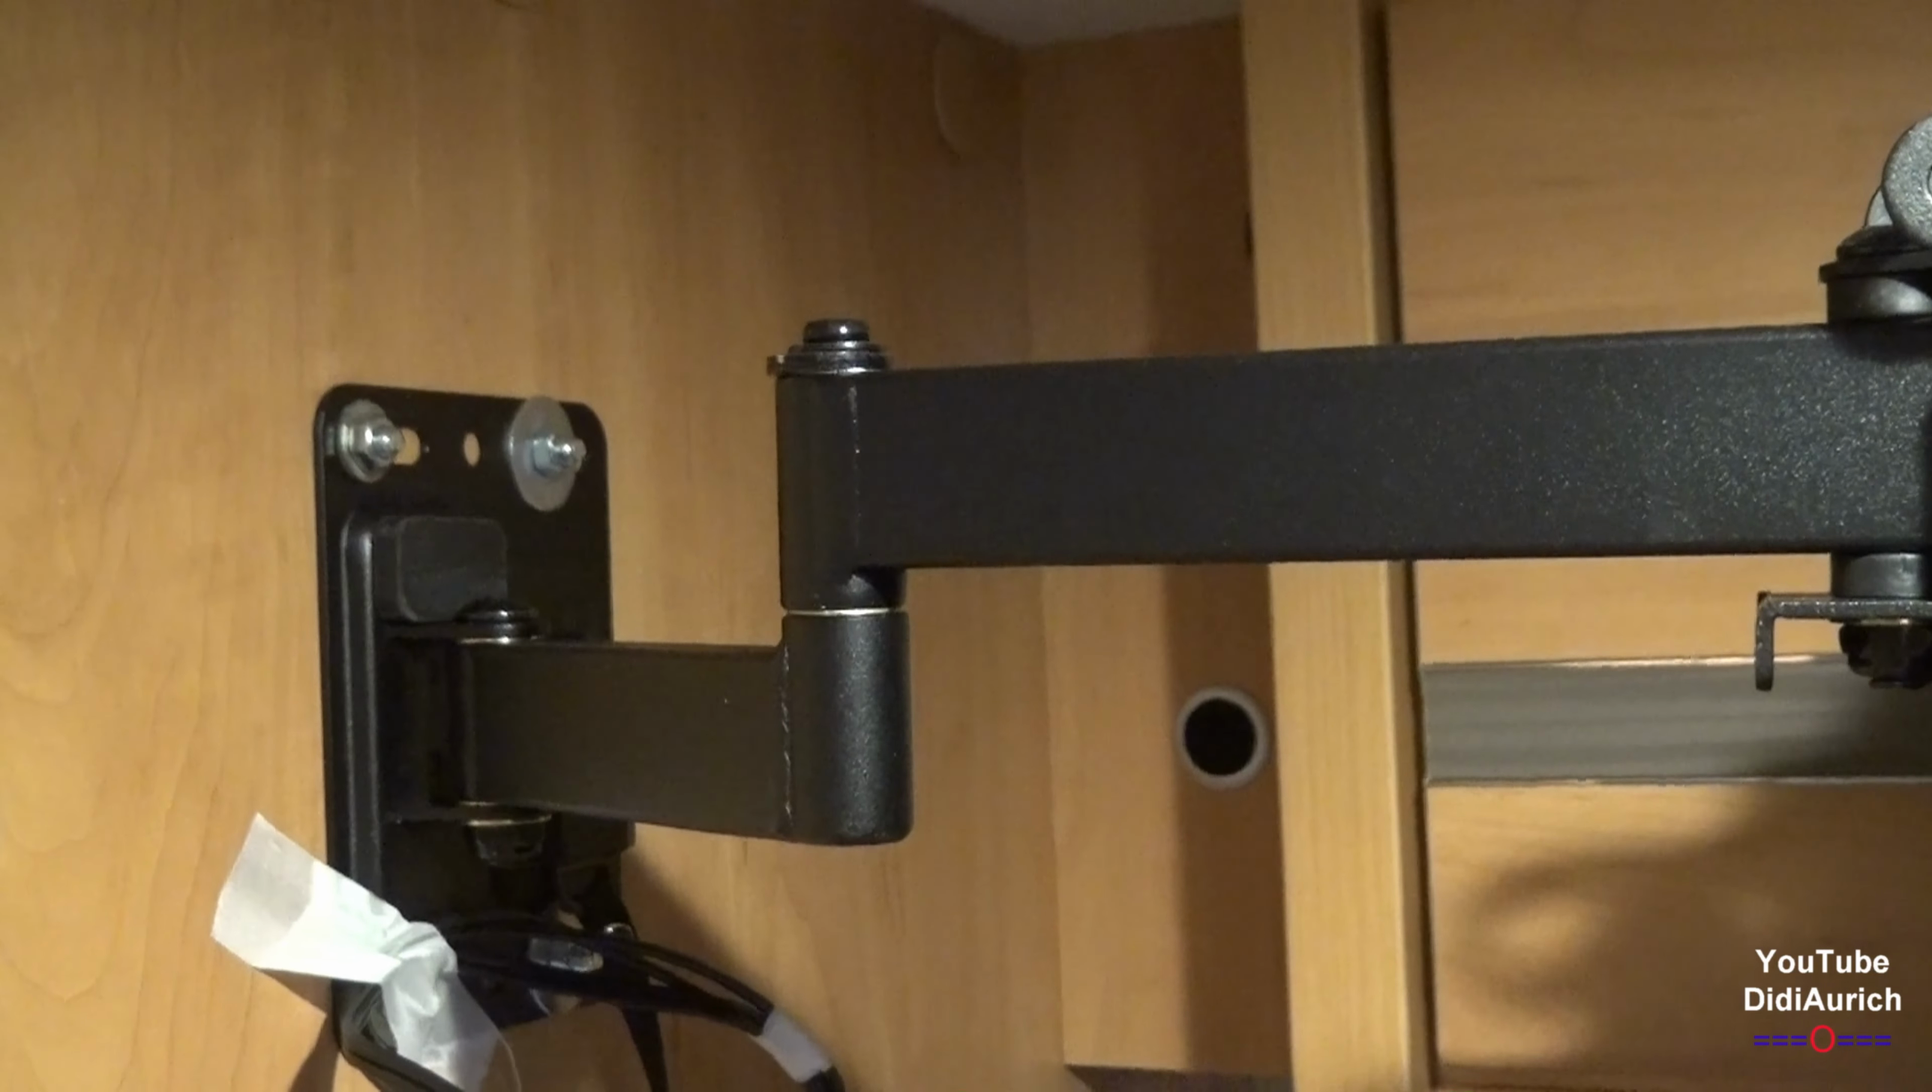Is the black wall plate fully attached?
Yes.